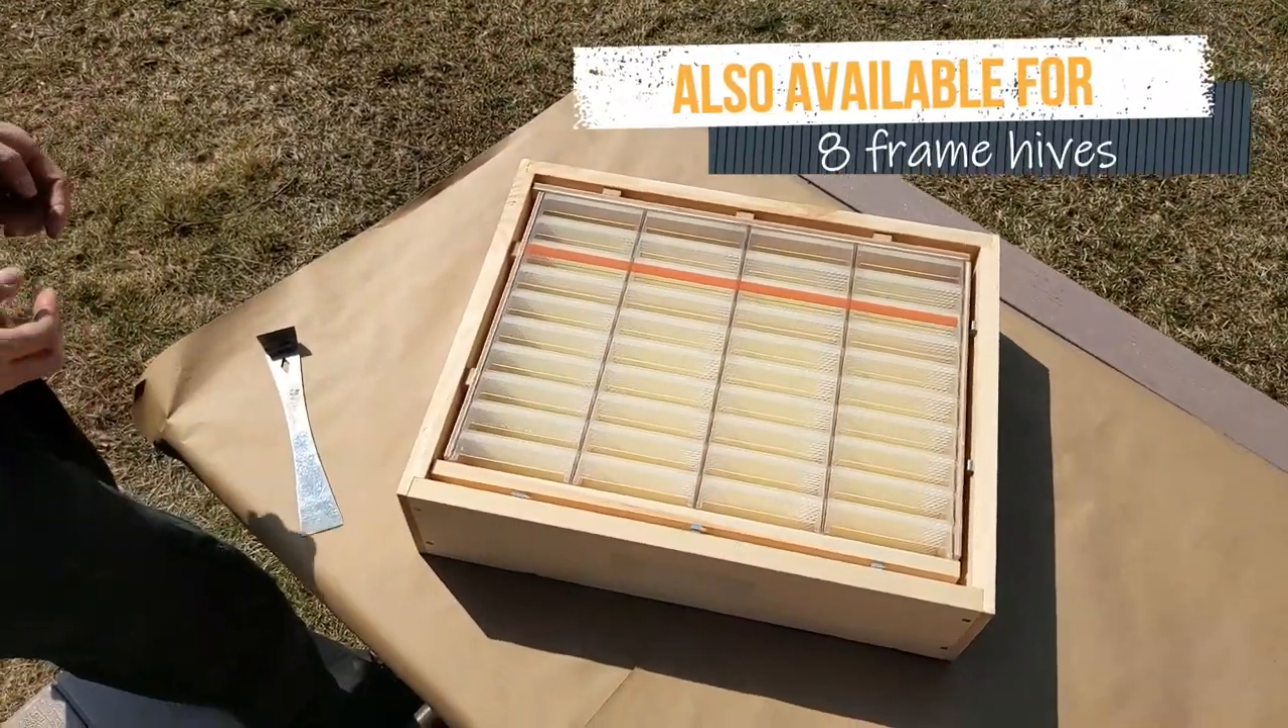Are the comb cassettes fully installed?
Yes.